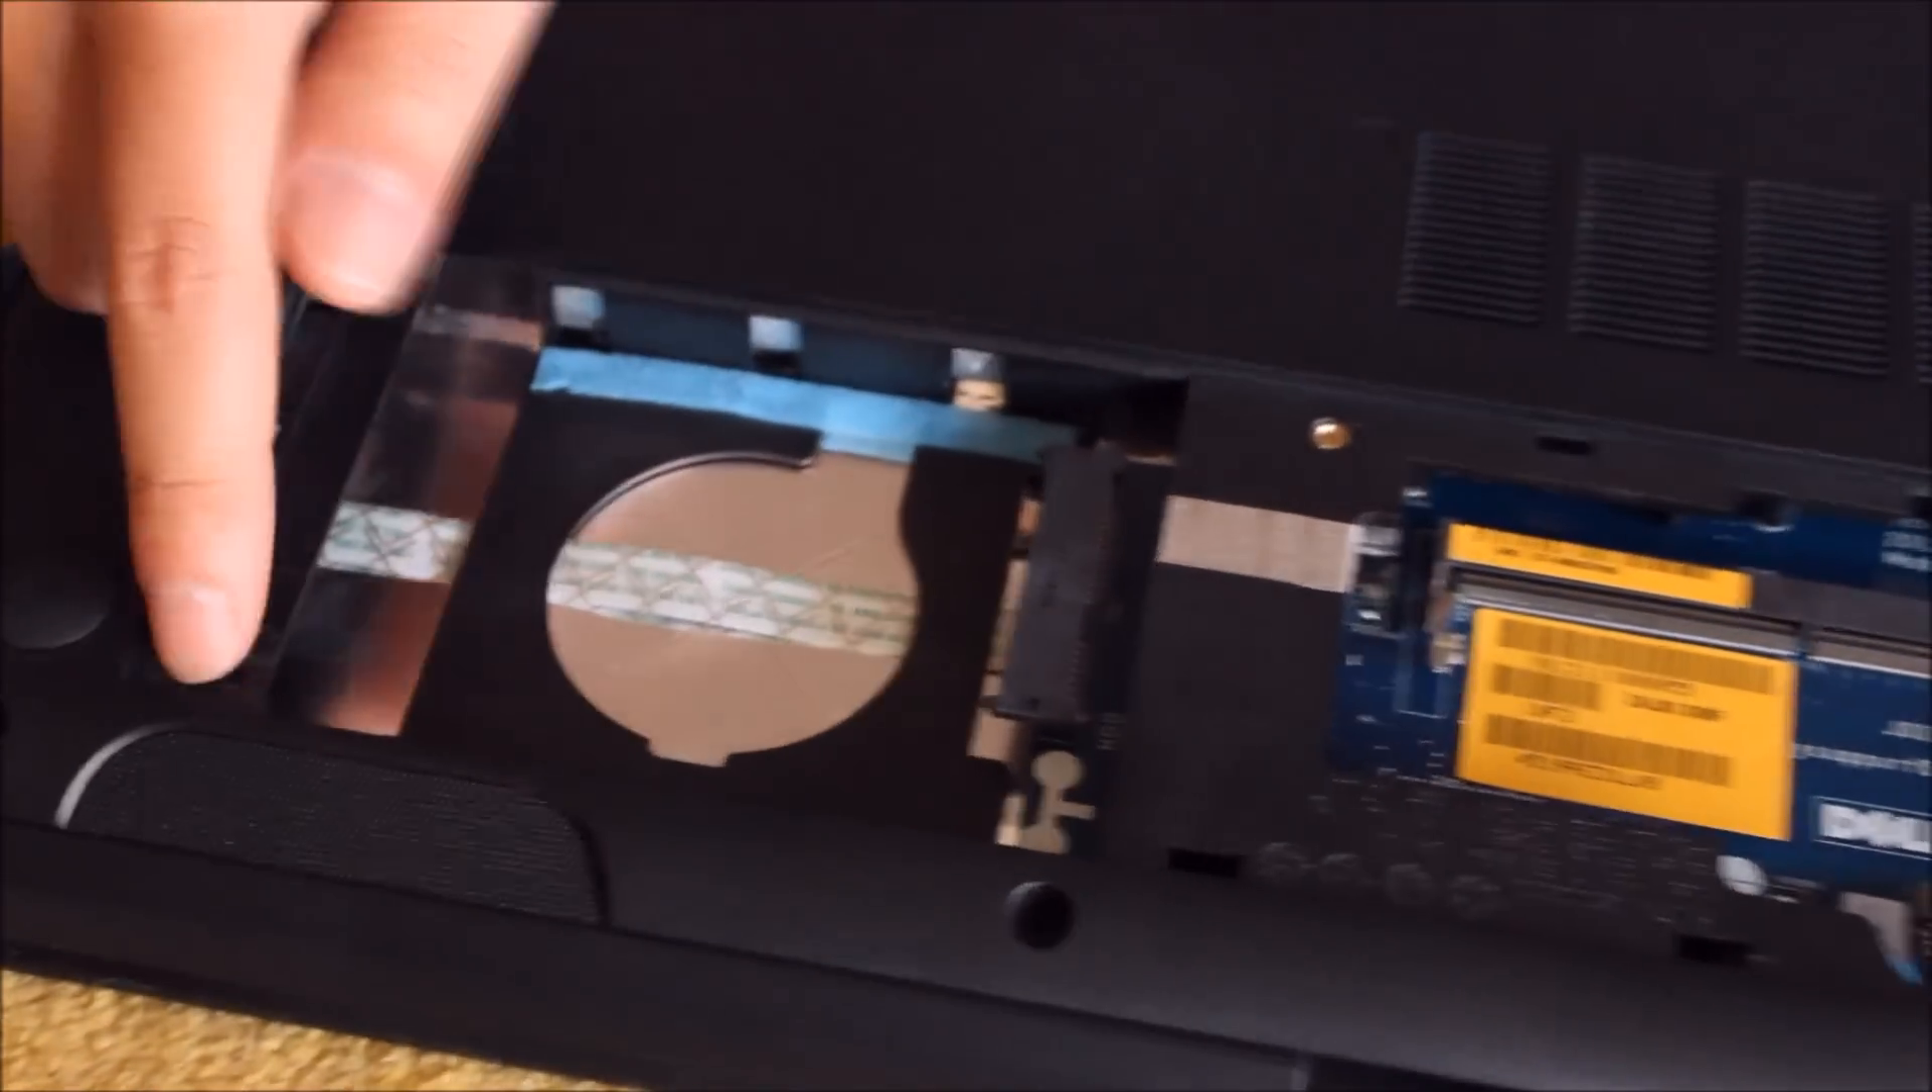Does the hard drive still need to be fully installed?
Yes.